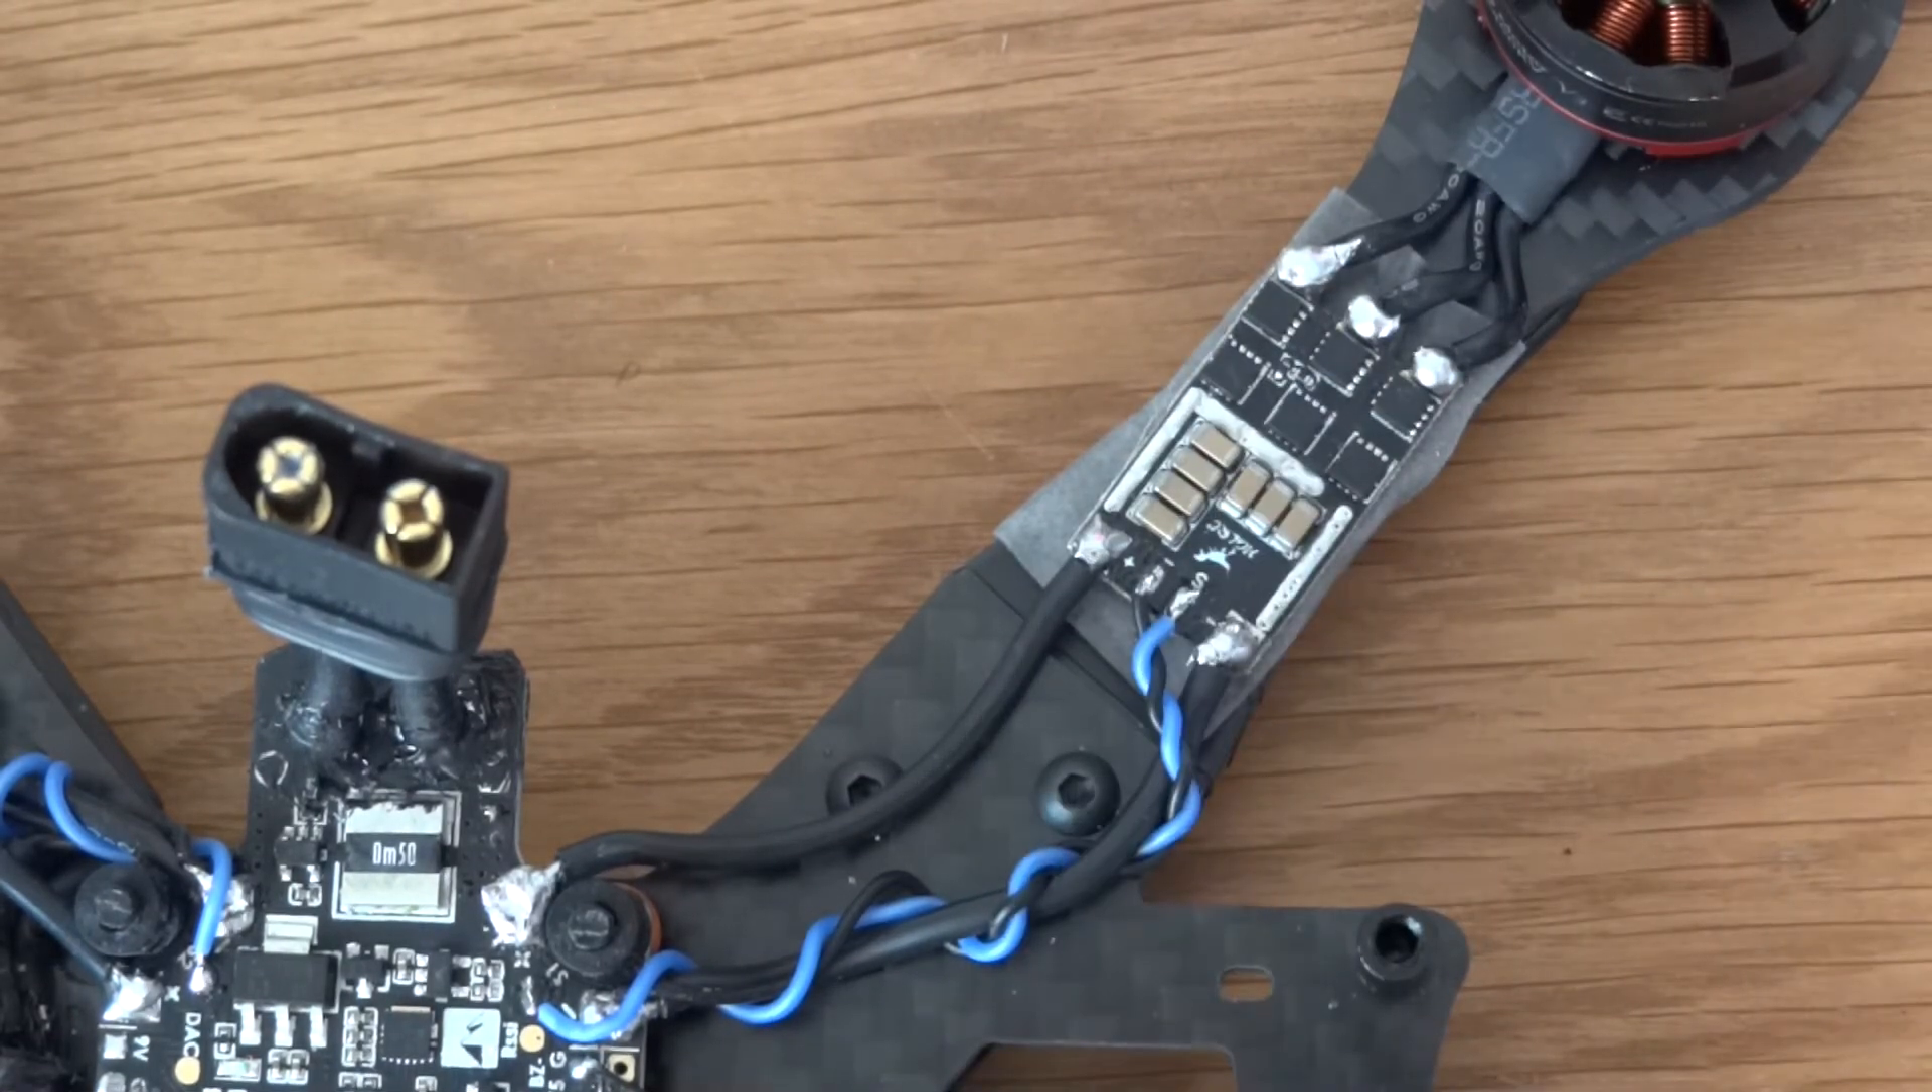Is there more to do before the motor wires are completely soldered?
No.